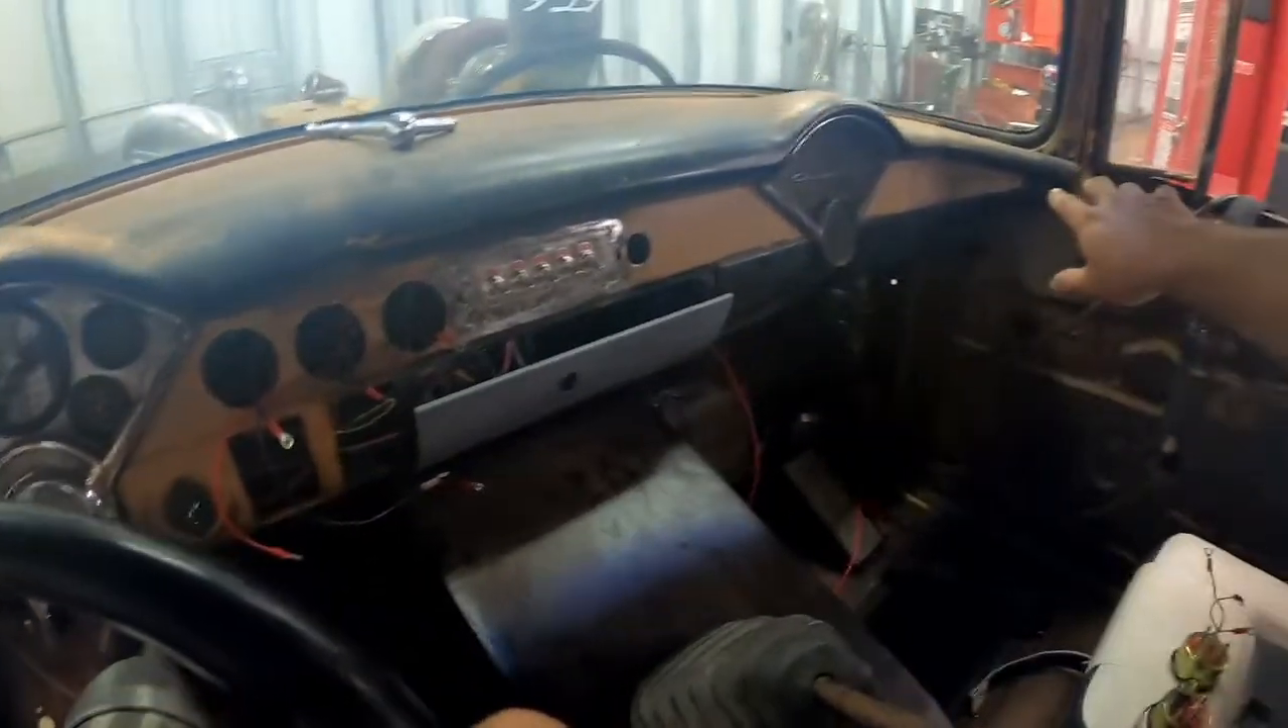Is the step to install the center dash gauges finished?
No.